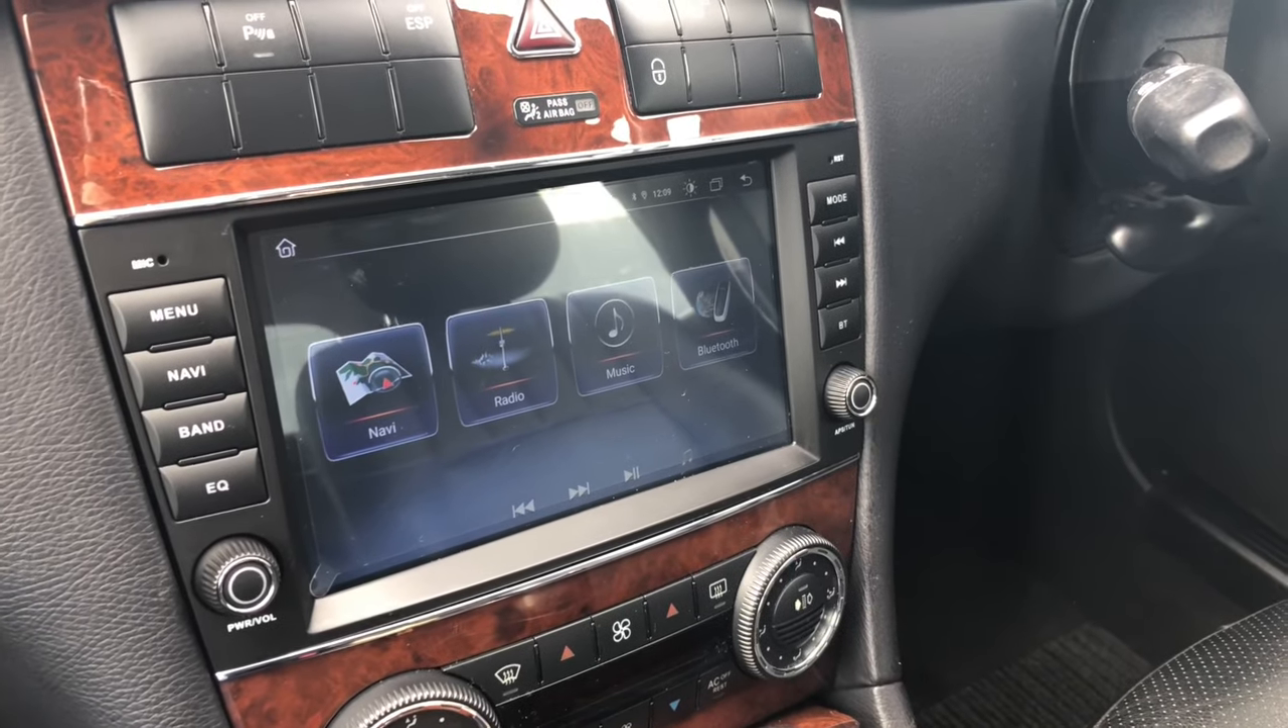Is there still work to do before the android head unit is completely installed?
No.